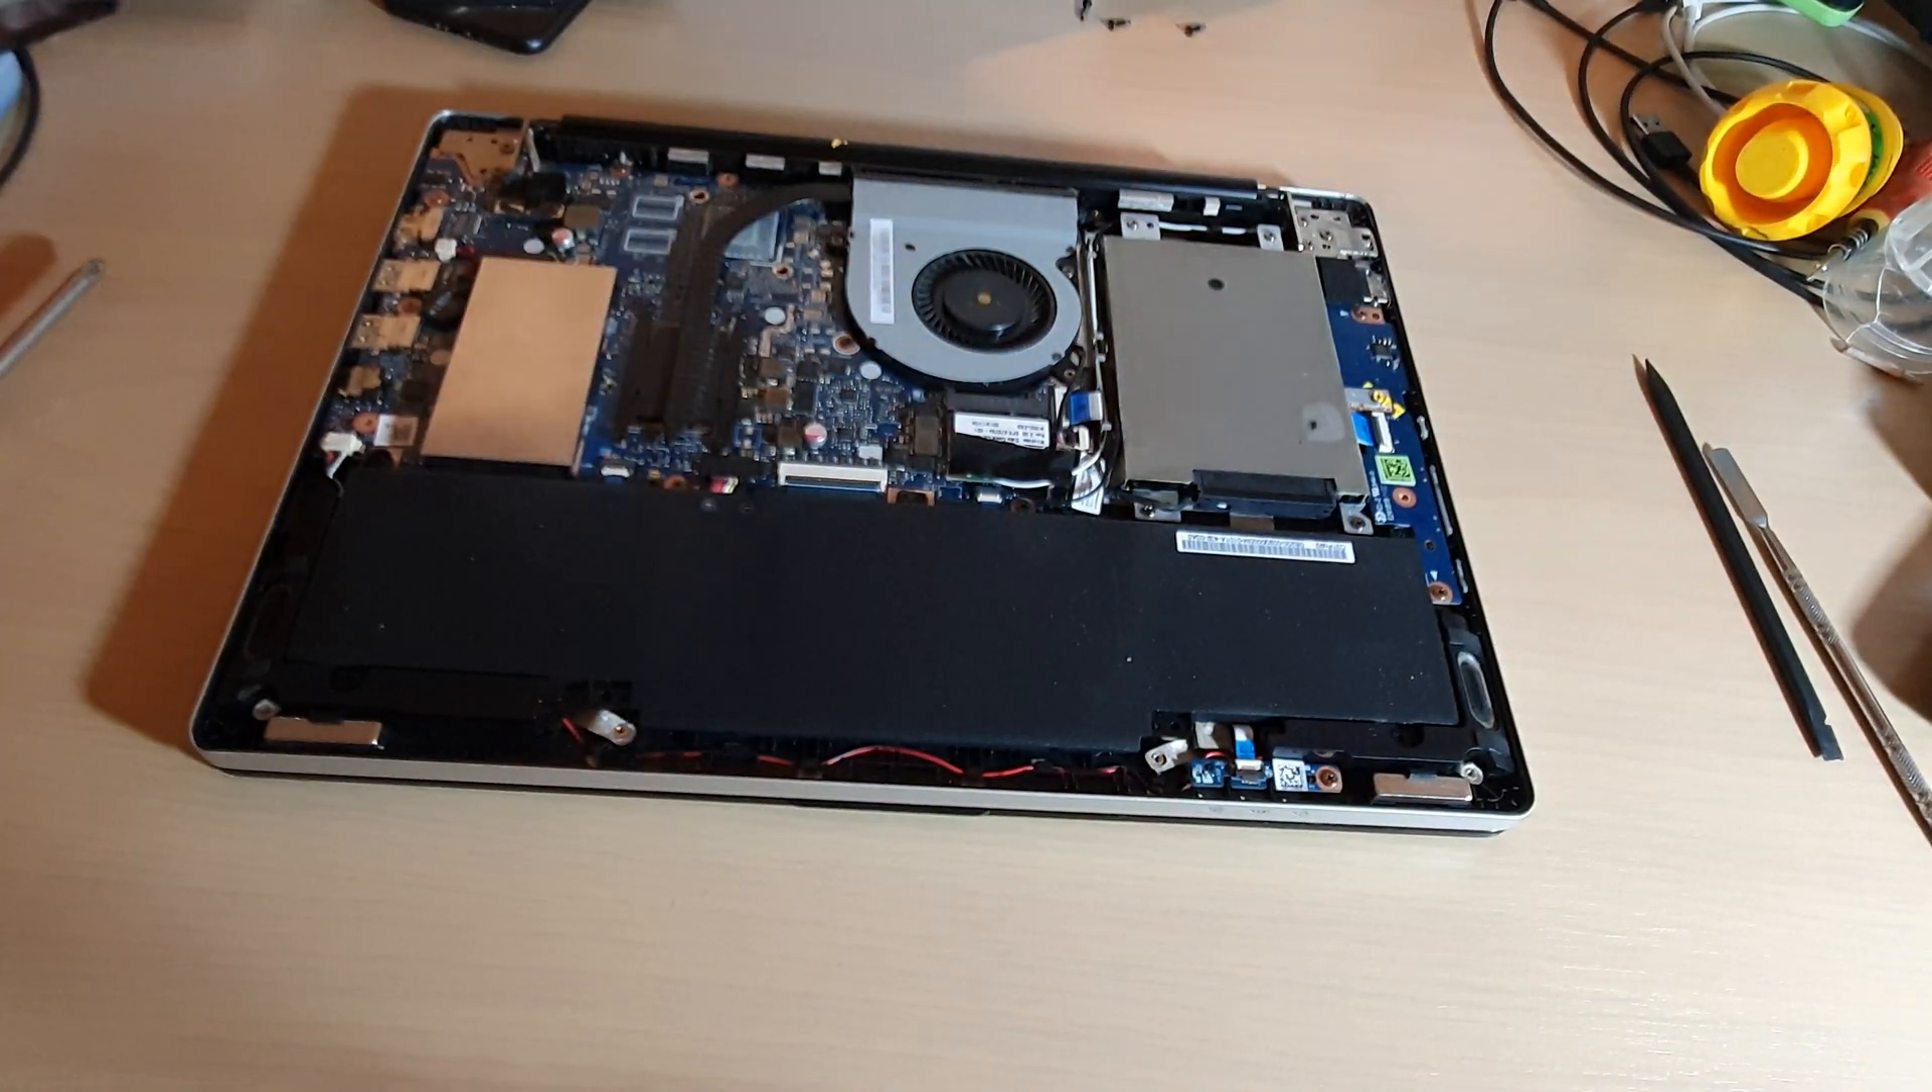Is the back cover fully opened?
Yes.